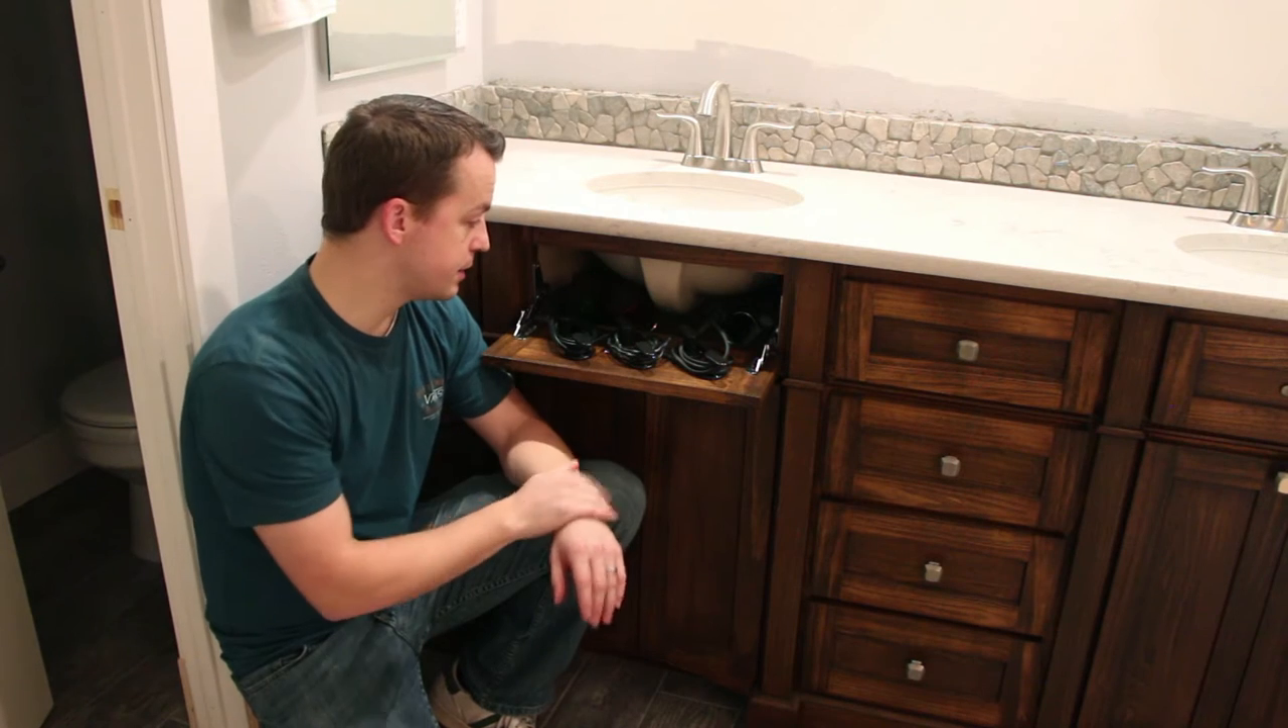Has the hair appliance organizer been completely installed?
Yes.